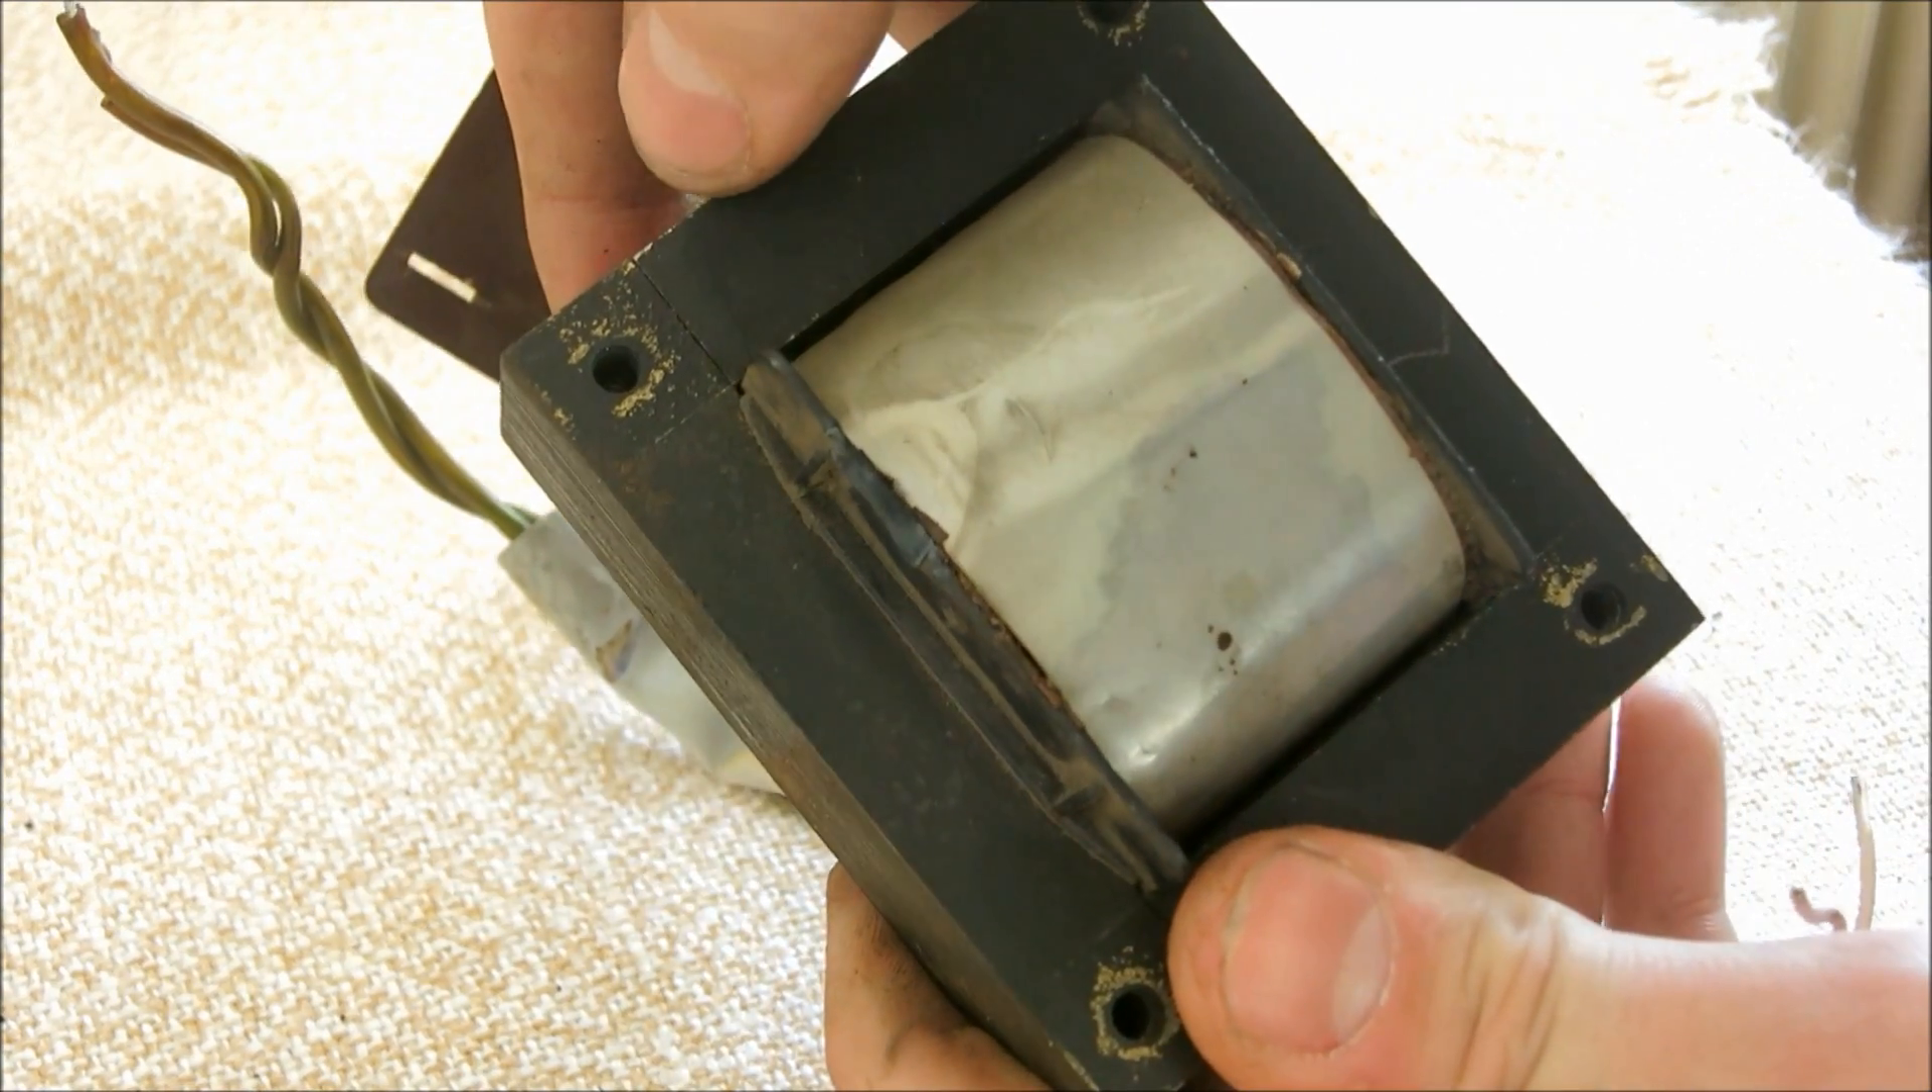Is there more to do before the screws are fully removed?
No.